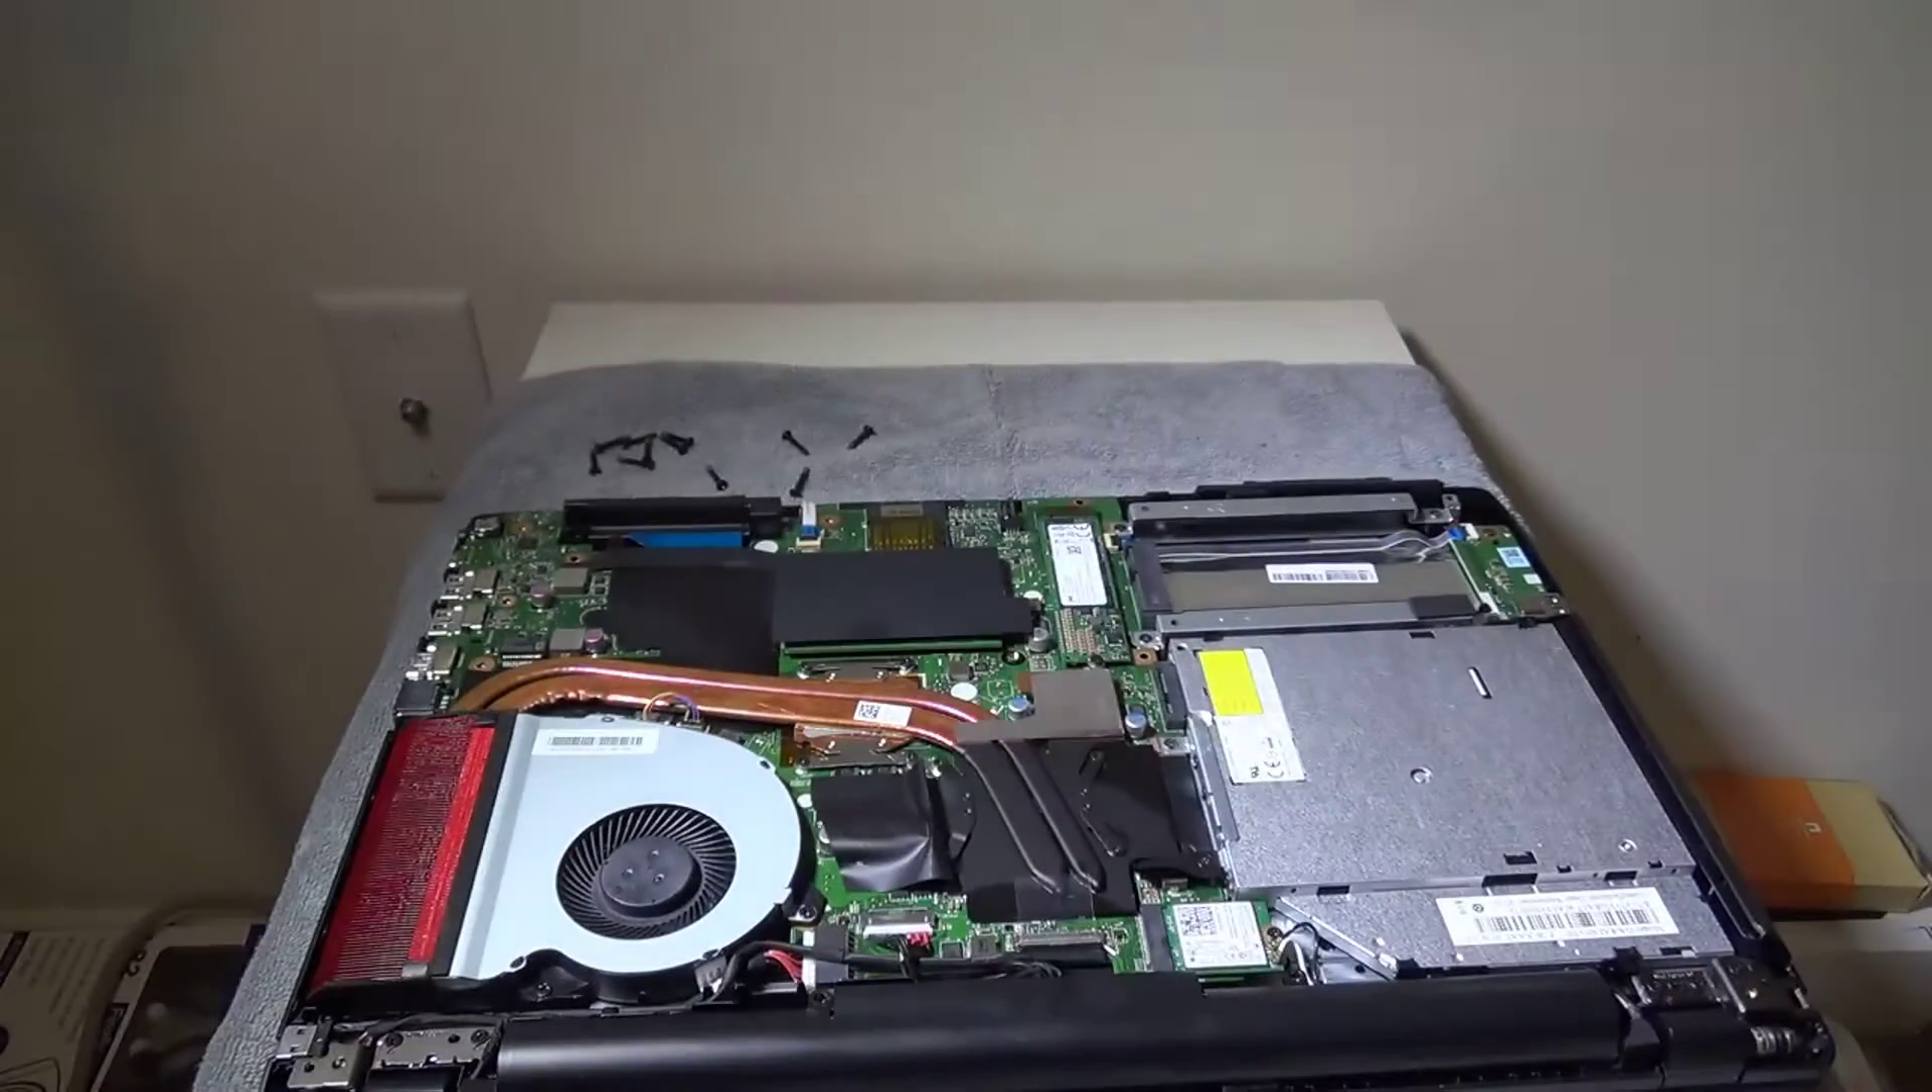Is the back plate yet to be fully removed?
No.